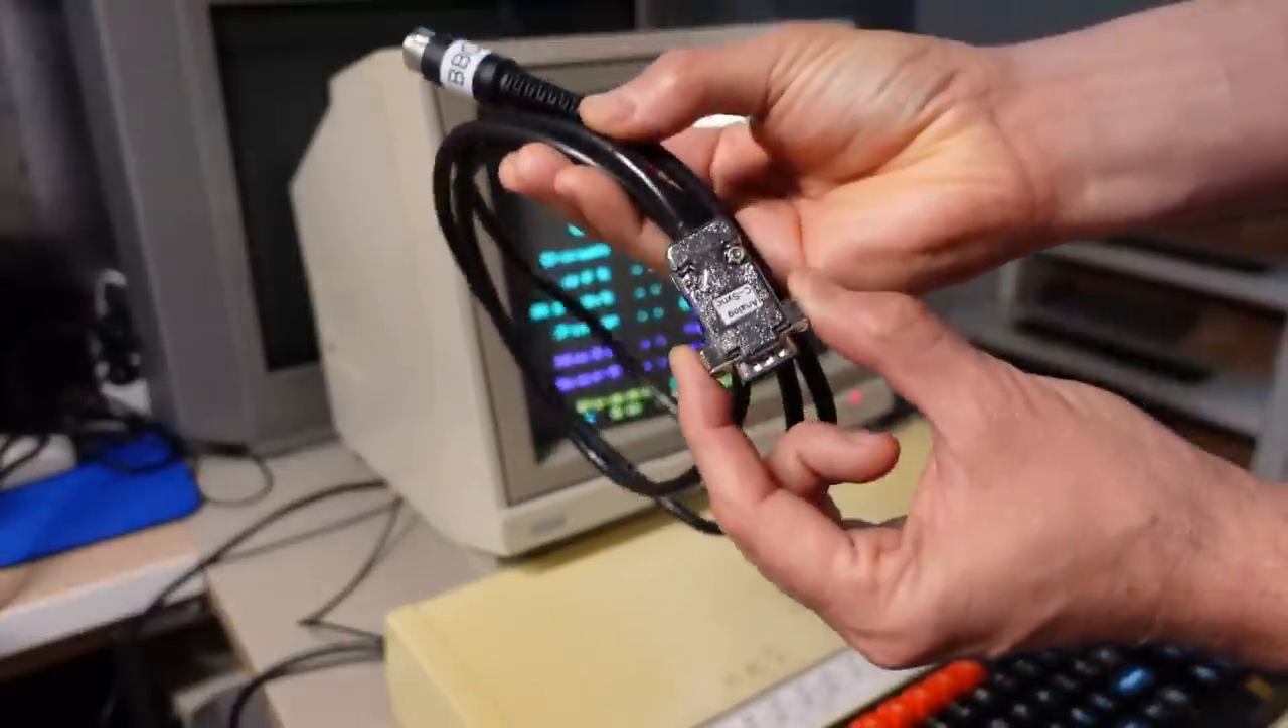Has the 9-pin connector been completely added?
Yes.